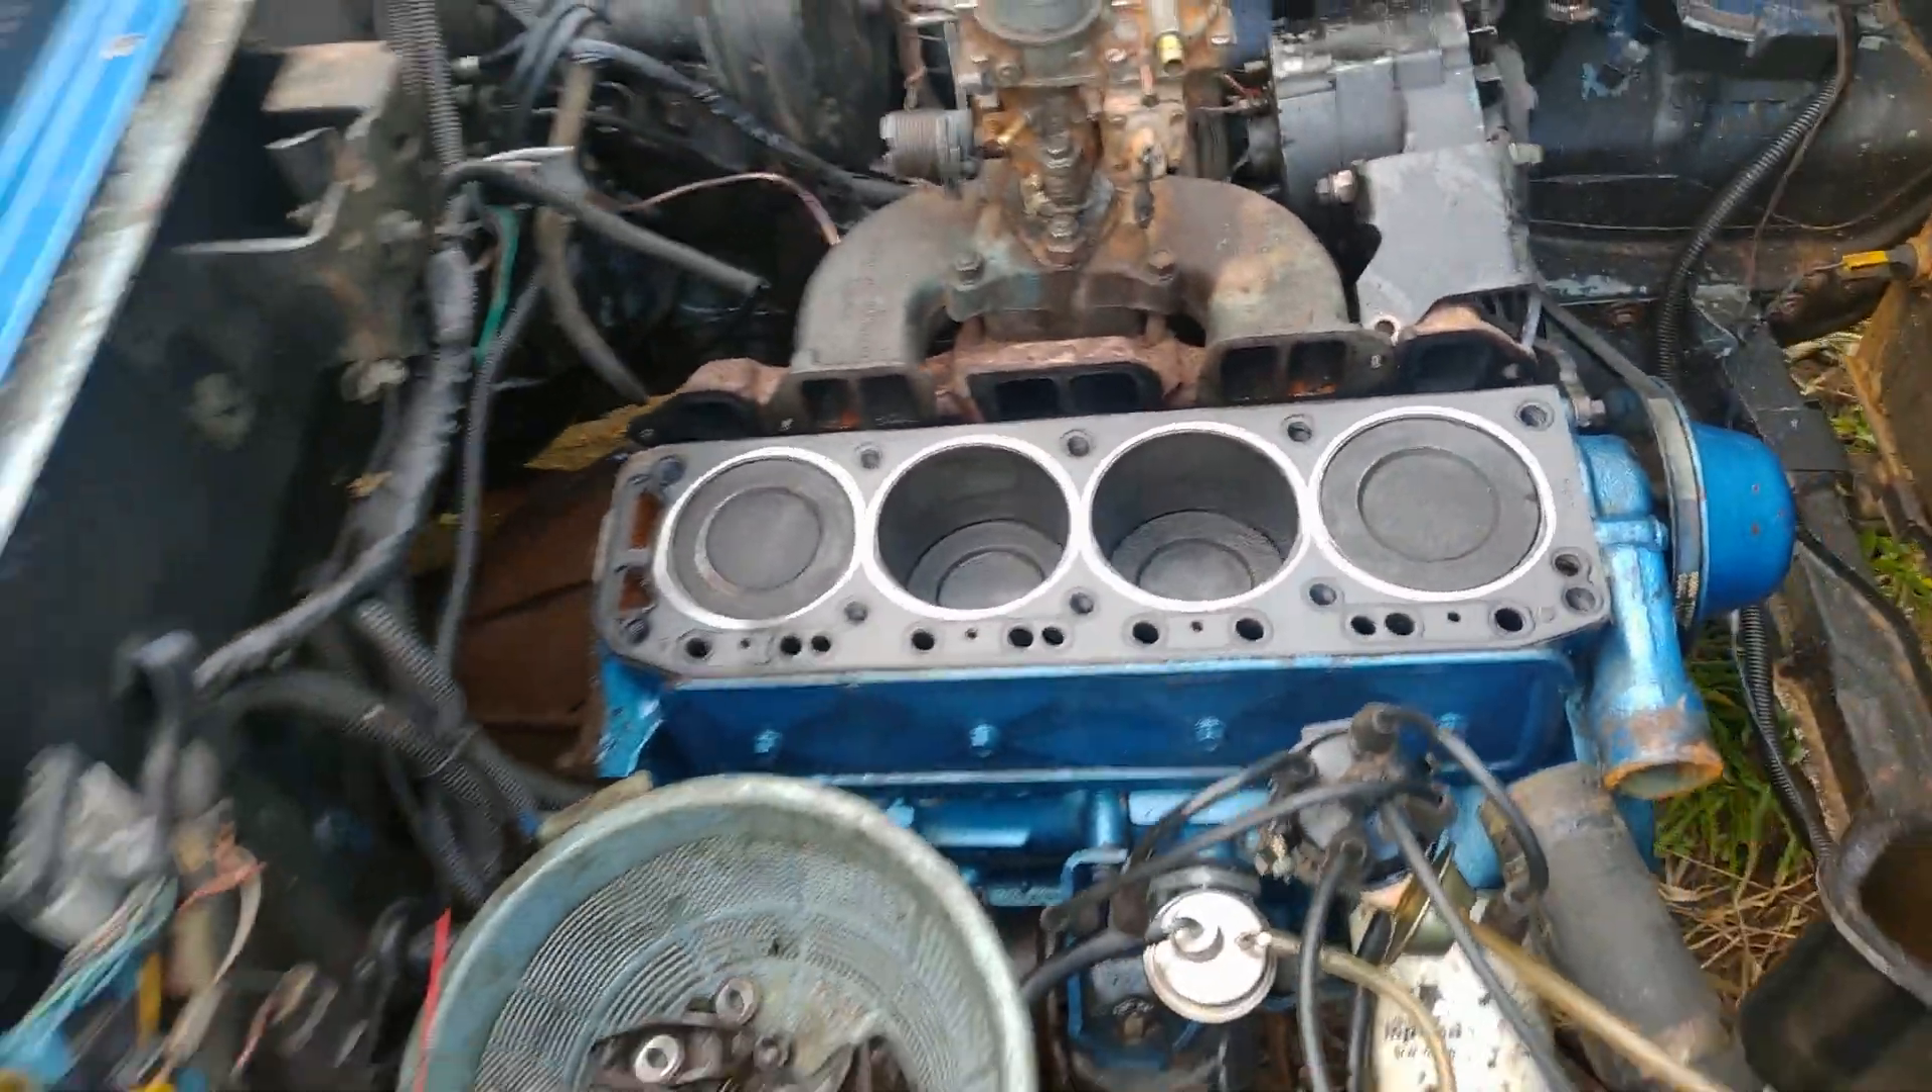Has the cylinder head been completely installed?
No.